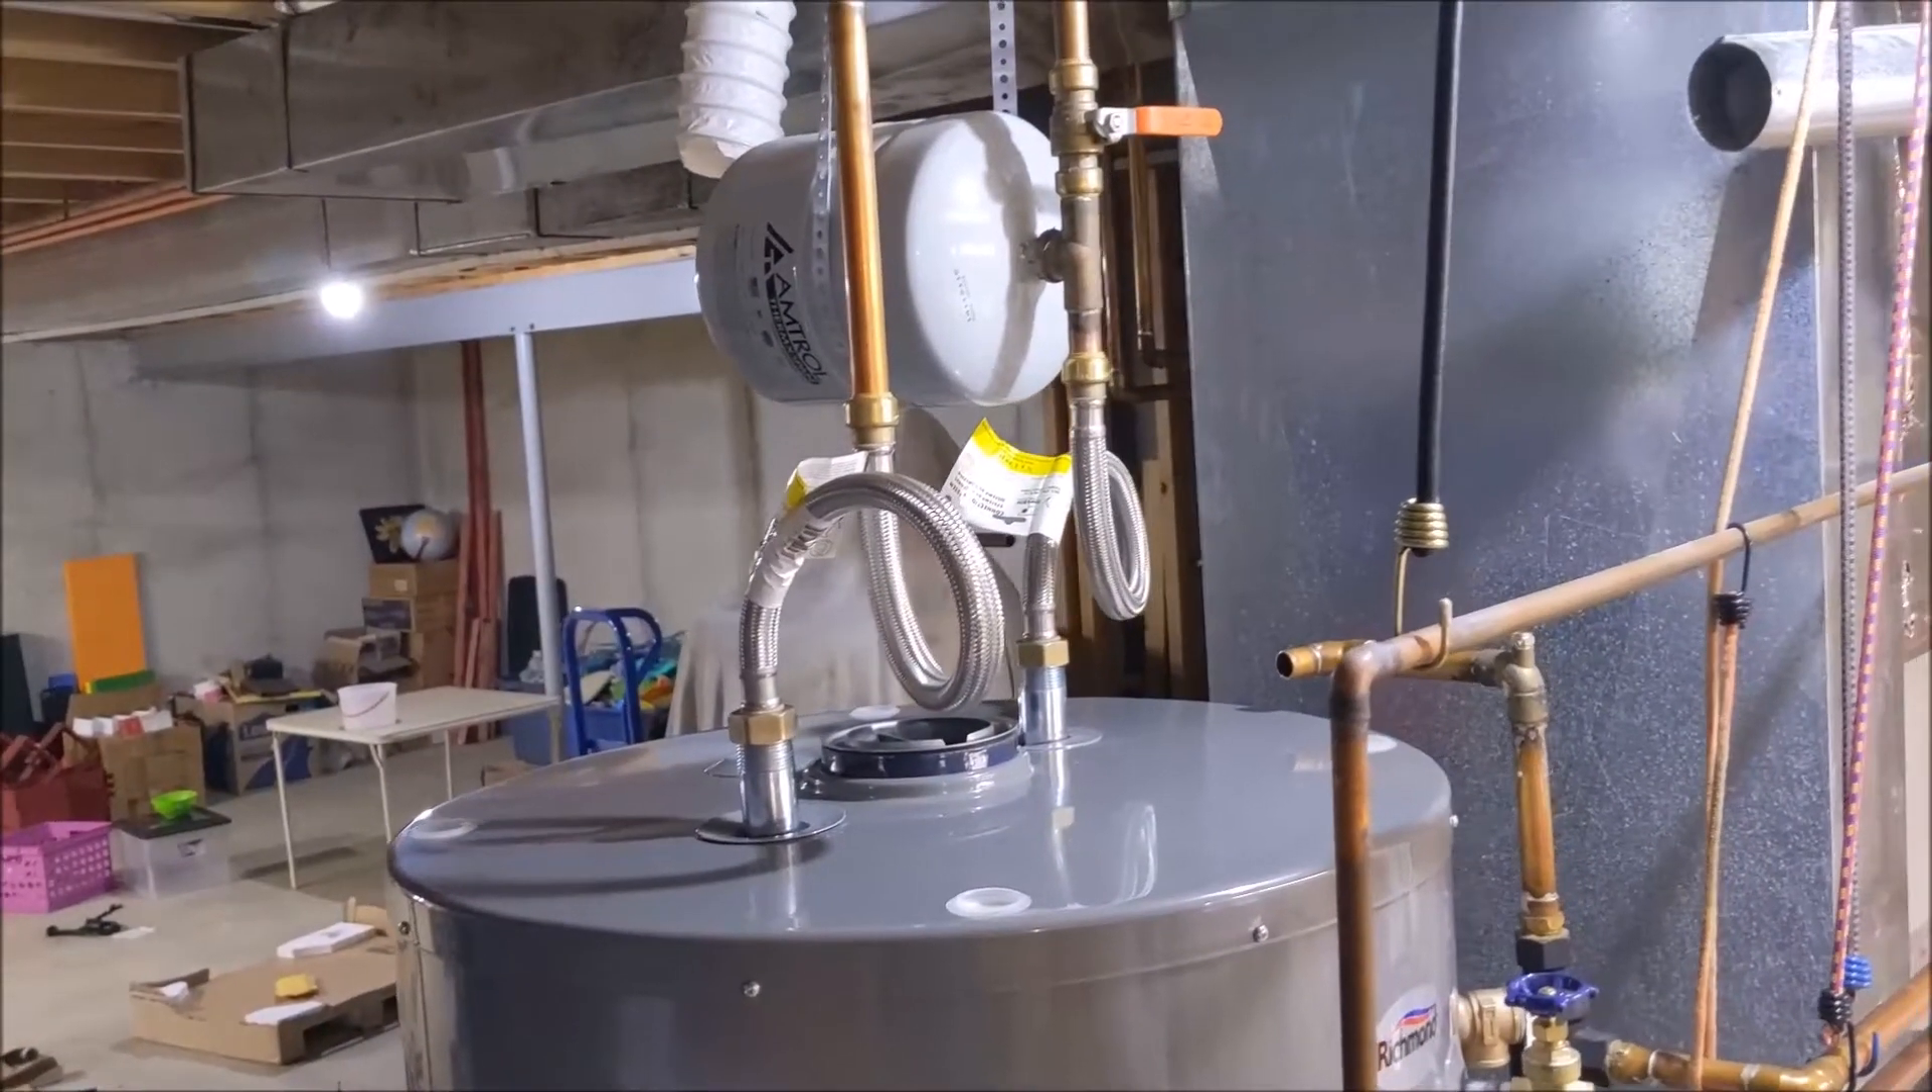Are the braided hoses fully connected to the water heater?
Yes.